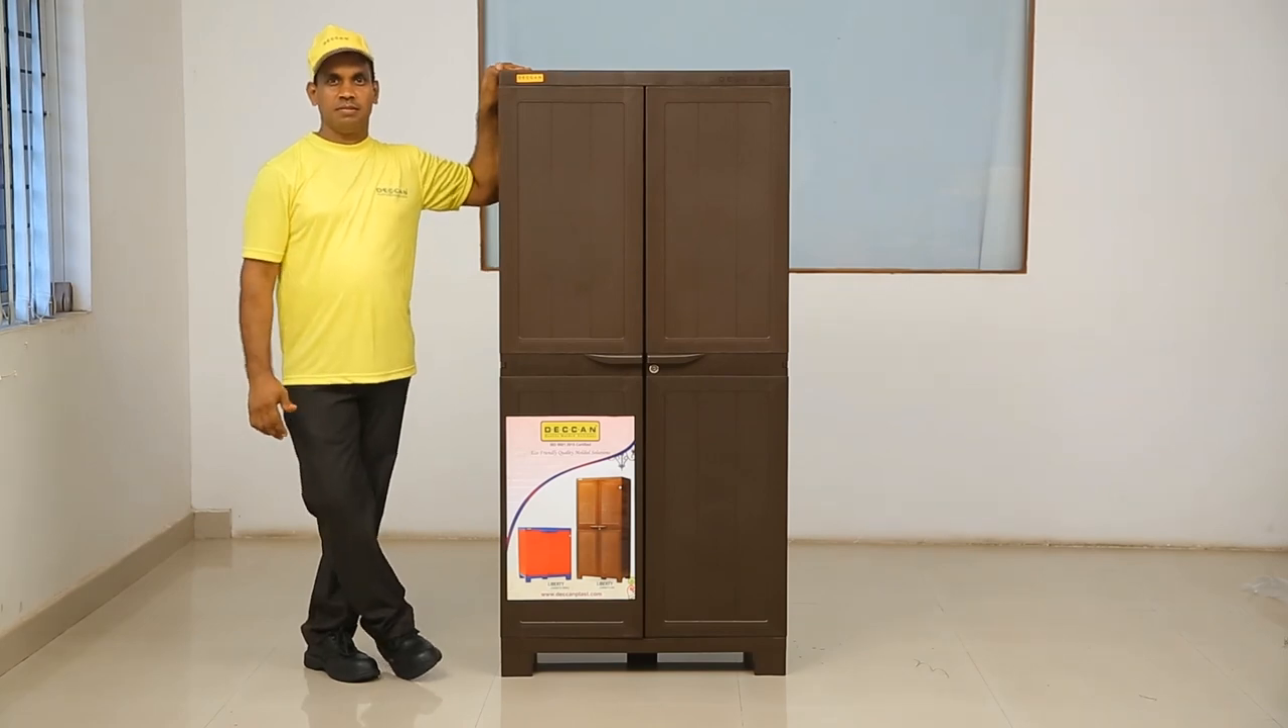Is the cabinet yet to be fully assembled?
No.